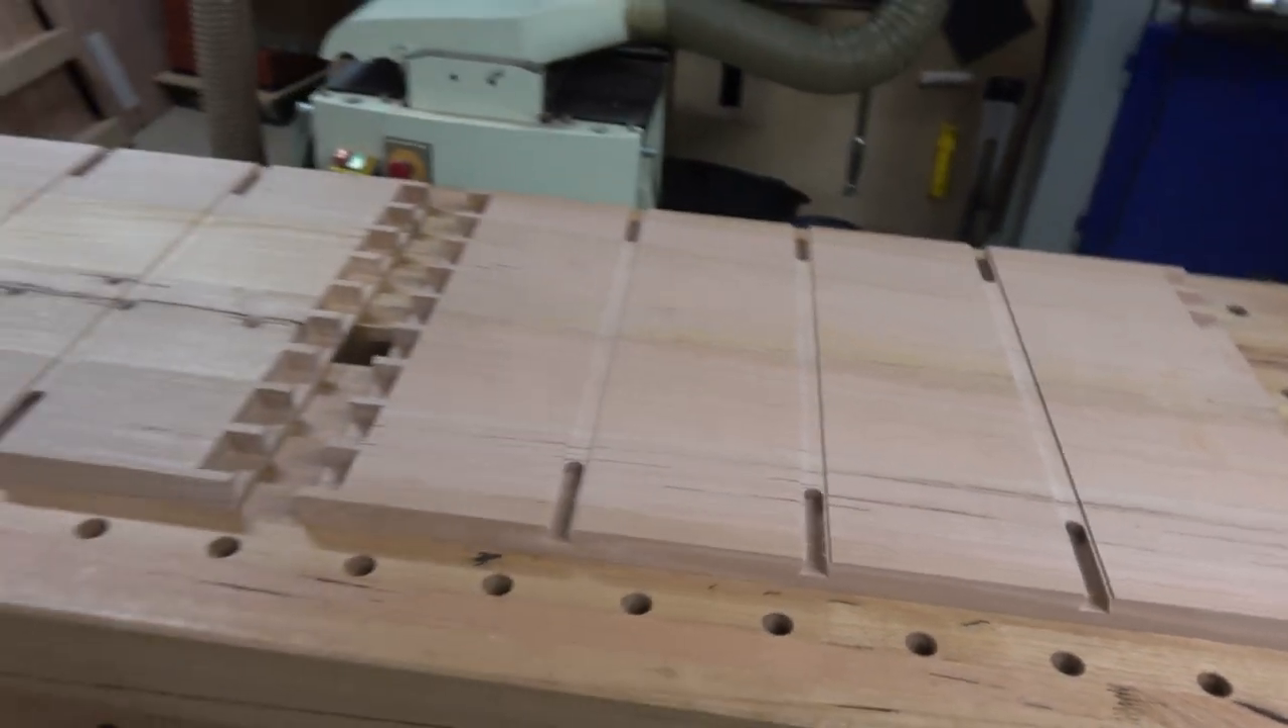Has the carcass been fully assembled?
No.